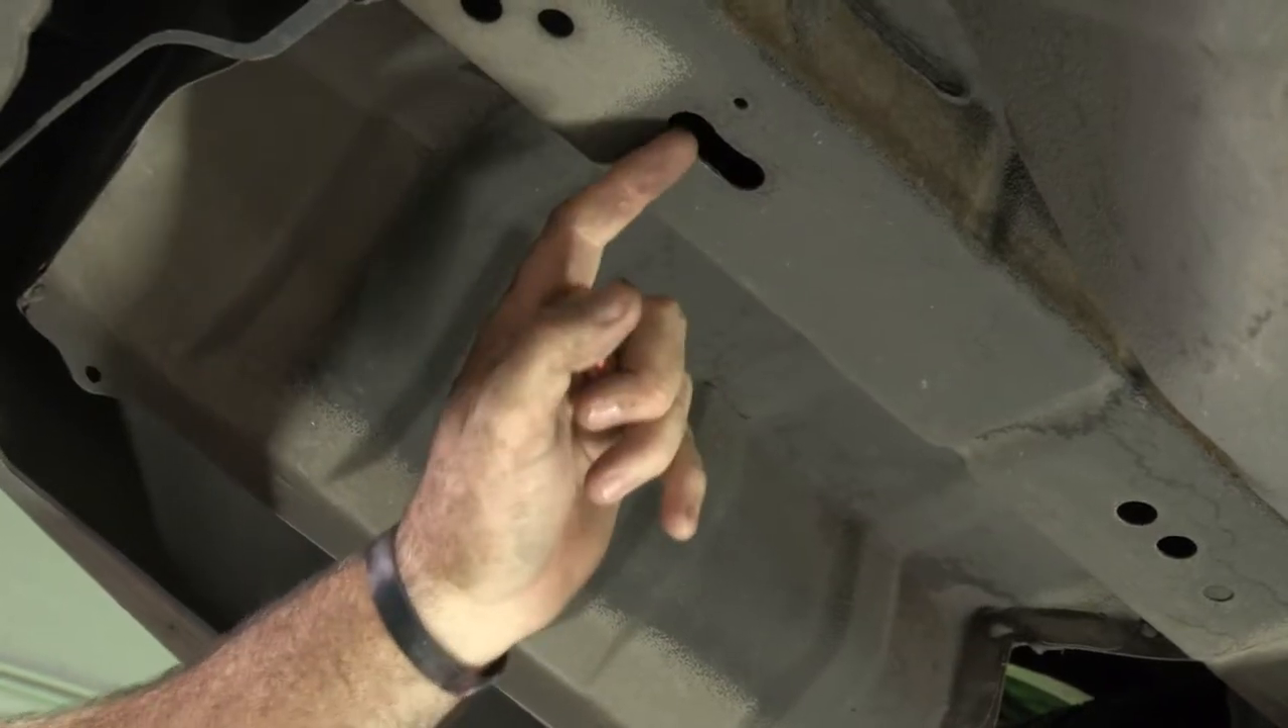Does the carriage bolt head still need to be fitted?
Yes.